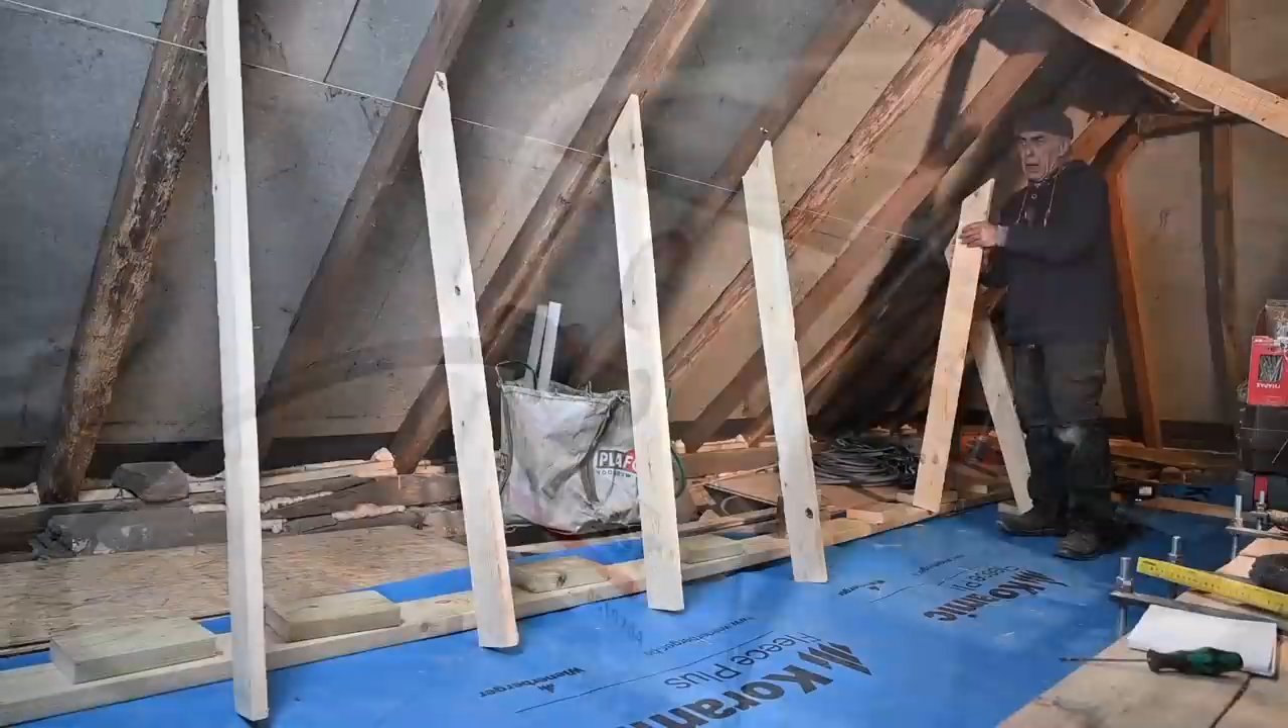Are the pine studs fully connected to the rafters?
No.